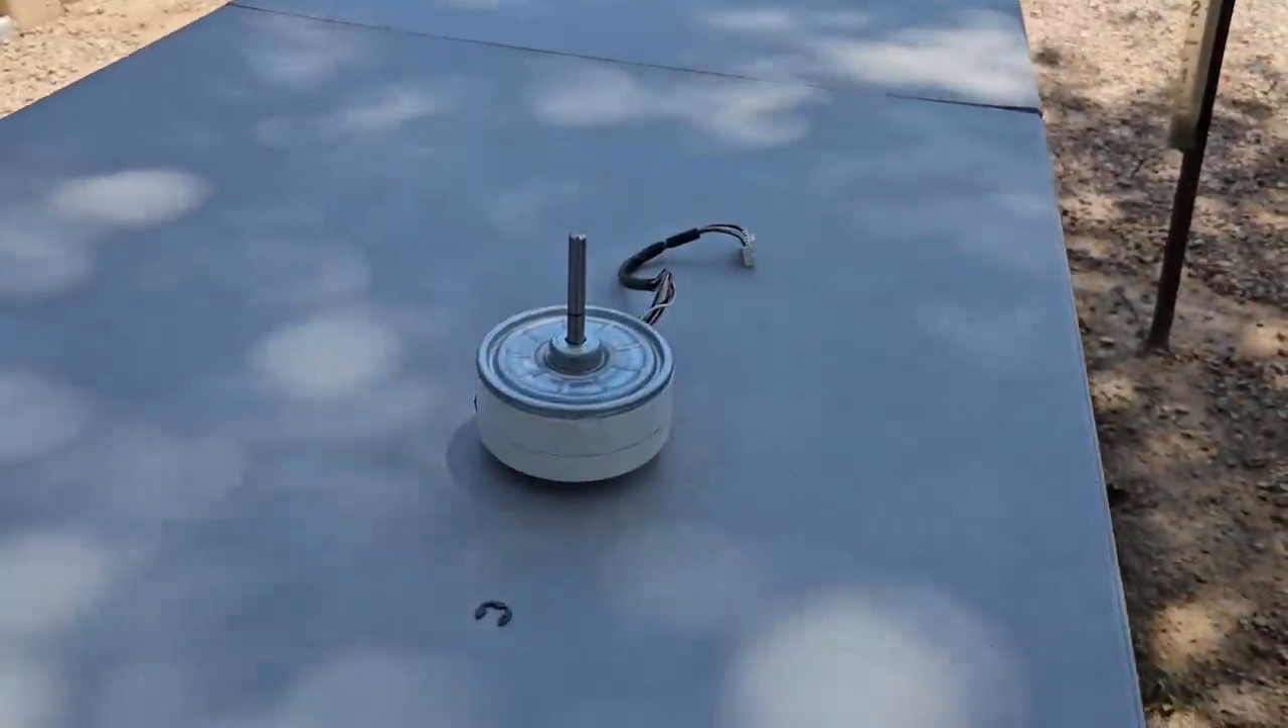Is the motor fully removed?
Yes.